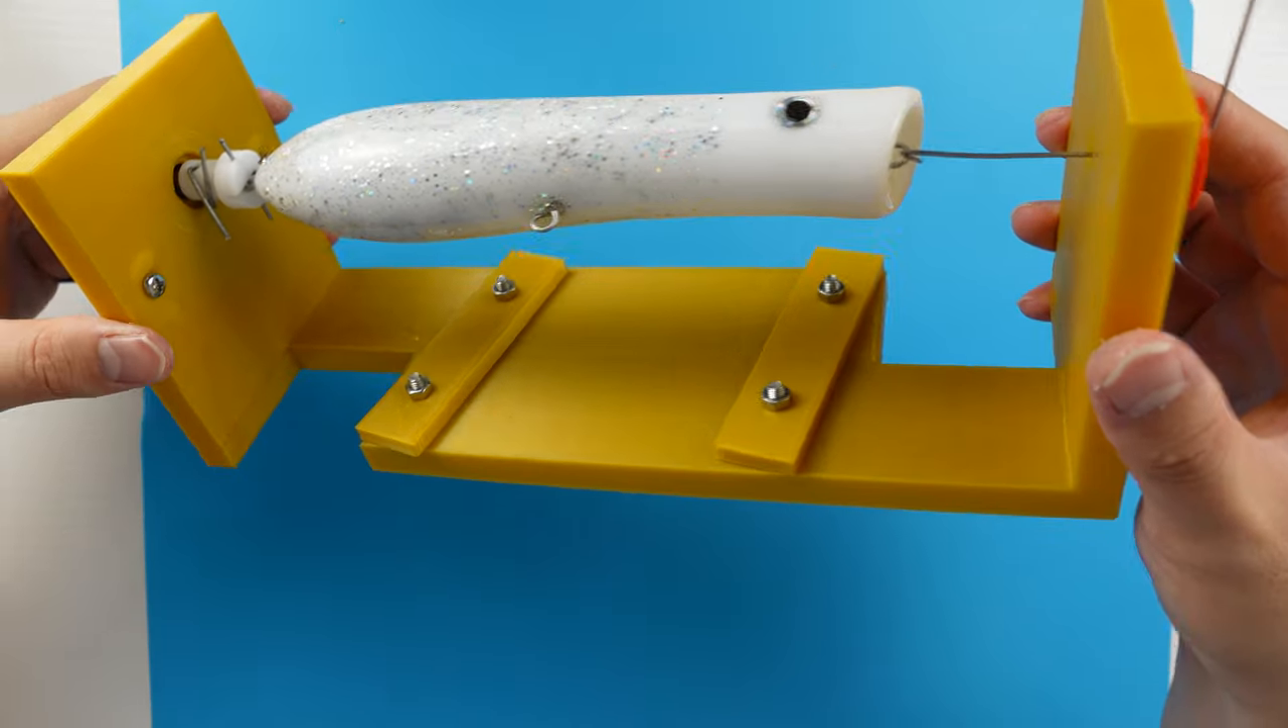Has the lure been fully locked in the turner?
Yes.